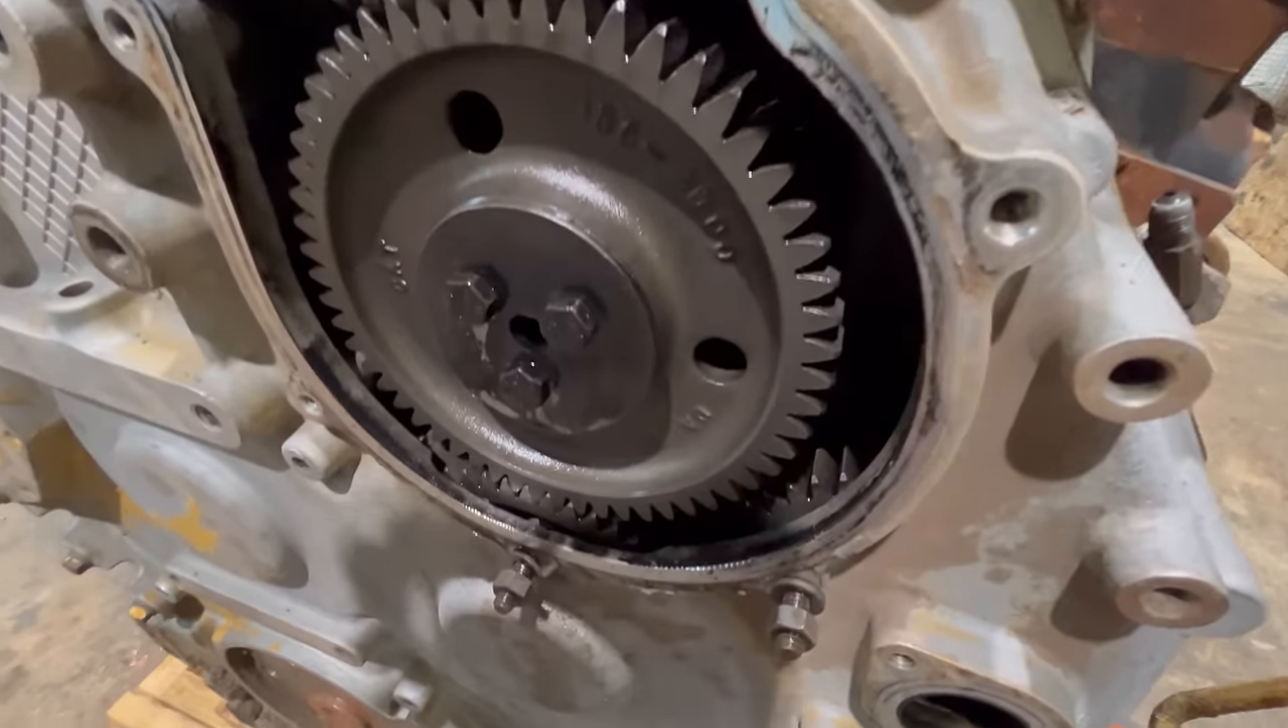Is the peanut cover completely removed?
Yes.